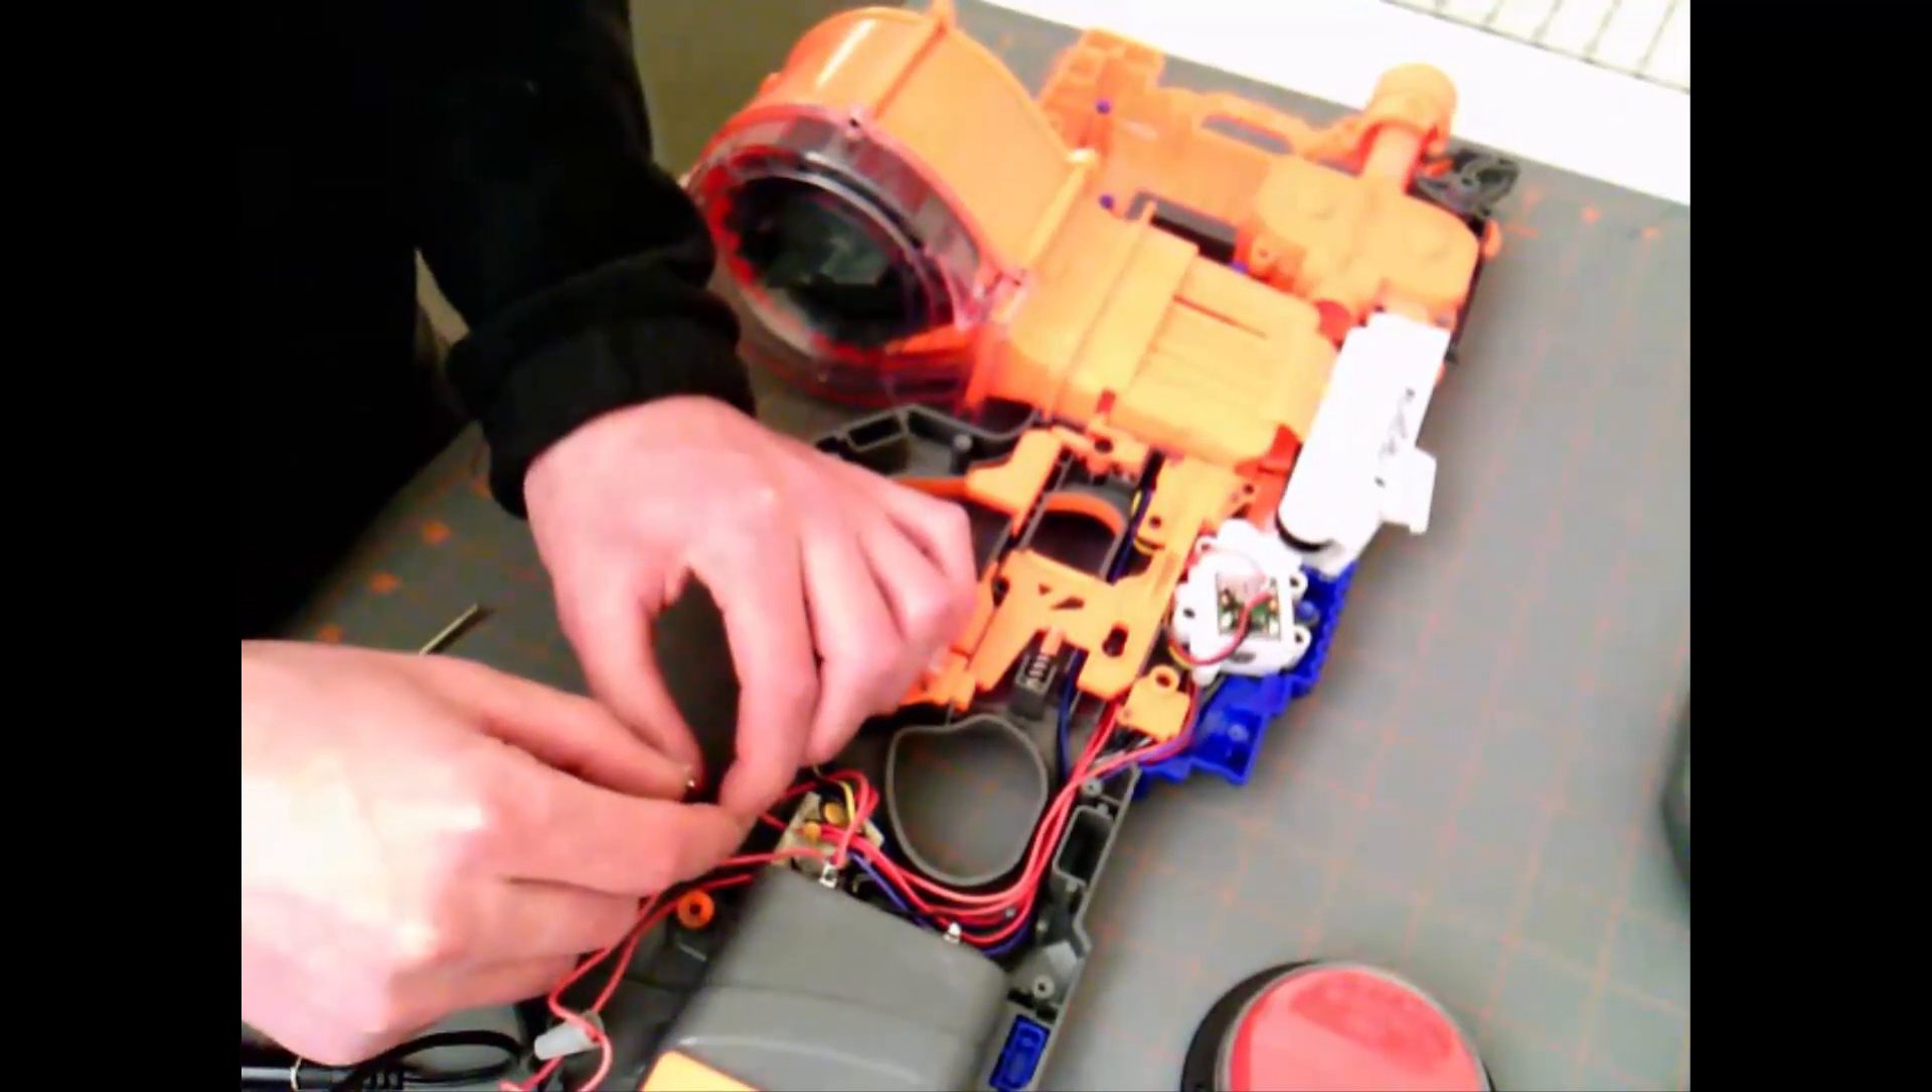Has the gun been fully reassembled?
No.